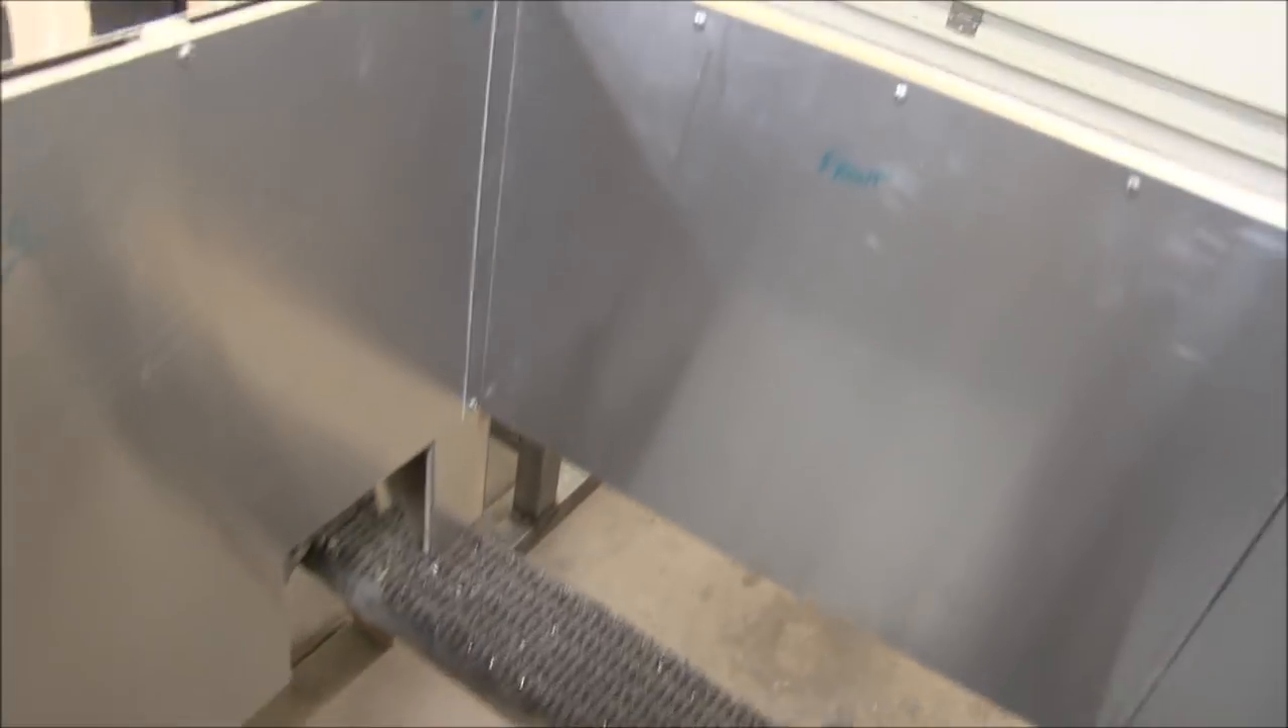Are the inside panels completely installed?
Yes.